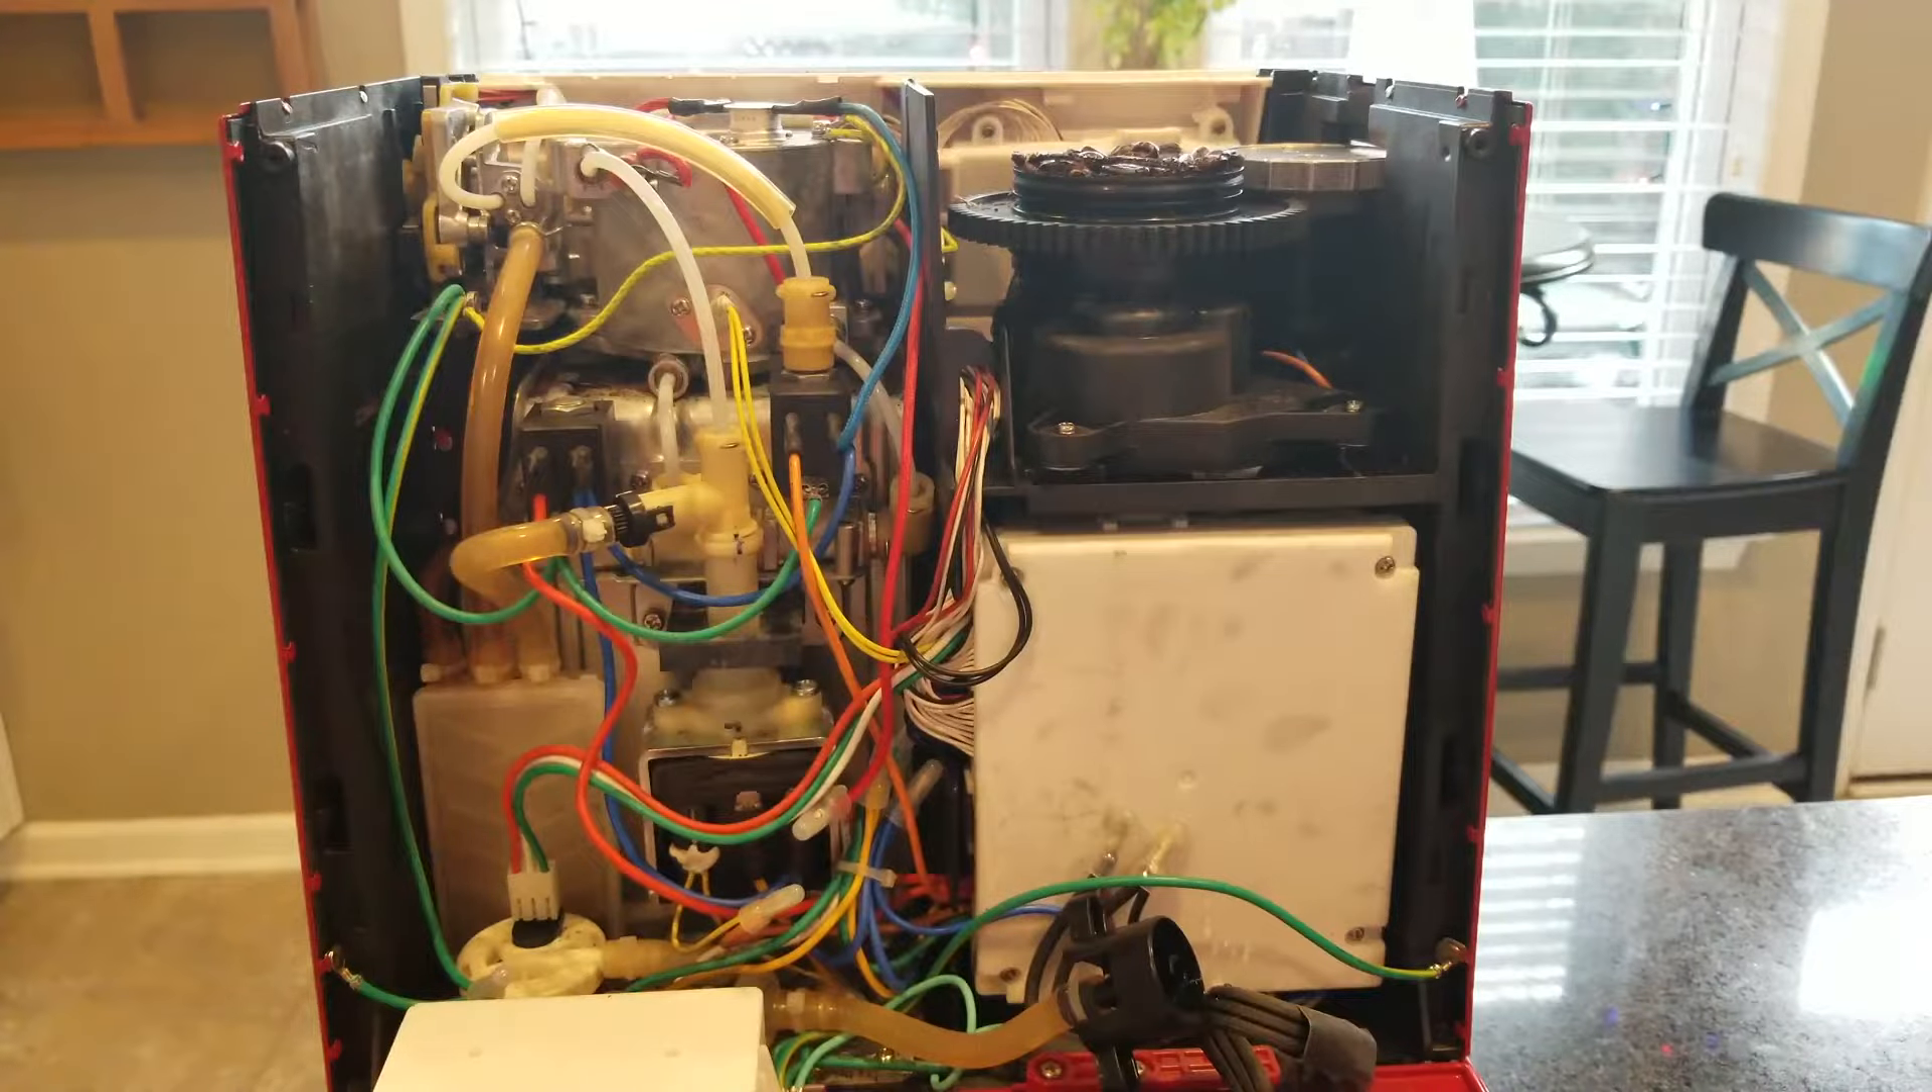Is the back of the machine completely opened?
Yes.